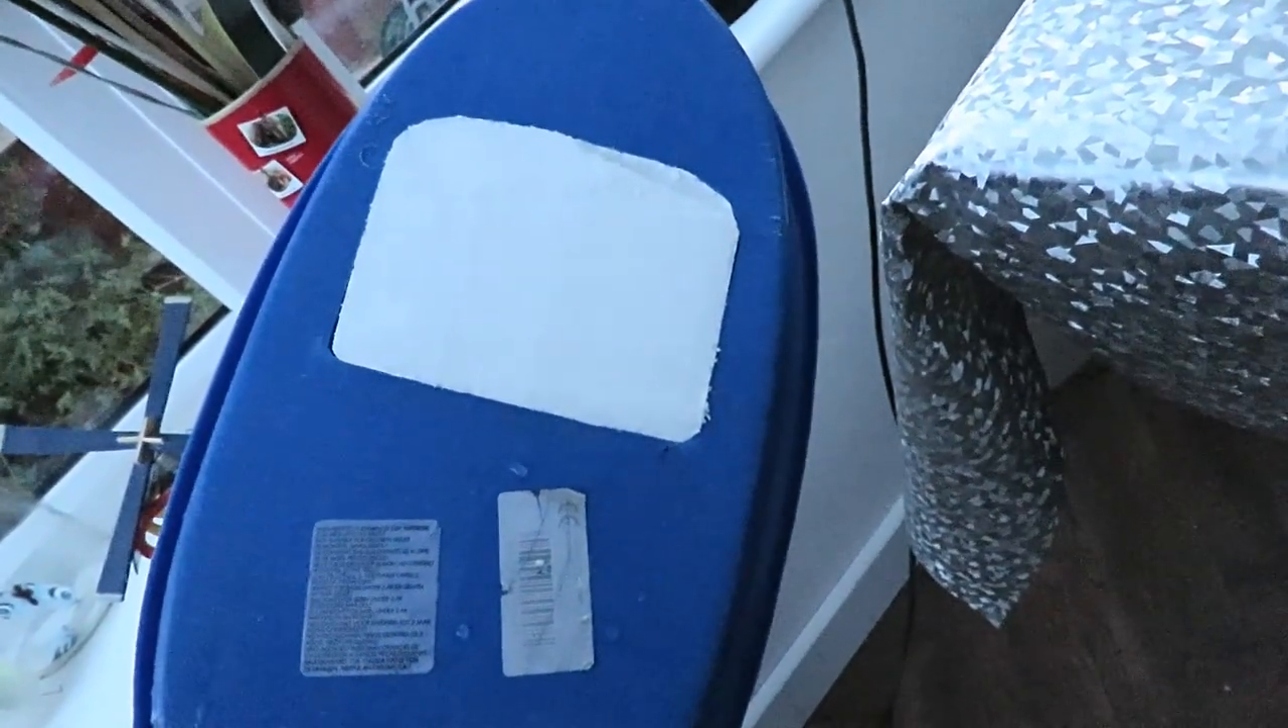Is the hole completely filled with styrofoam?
Yes.